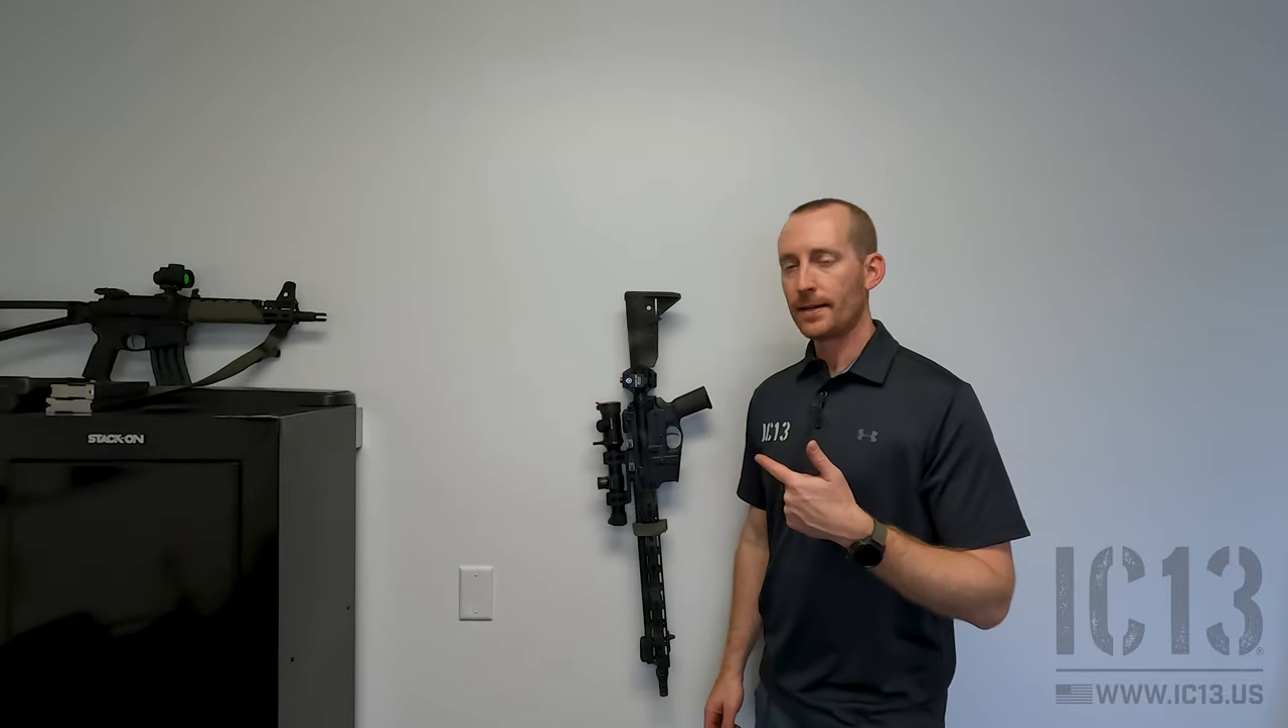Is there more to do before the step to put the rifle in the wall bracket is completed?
No.